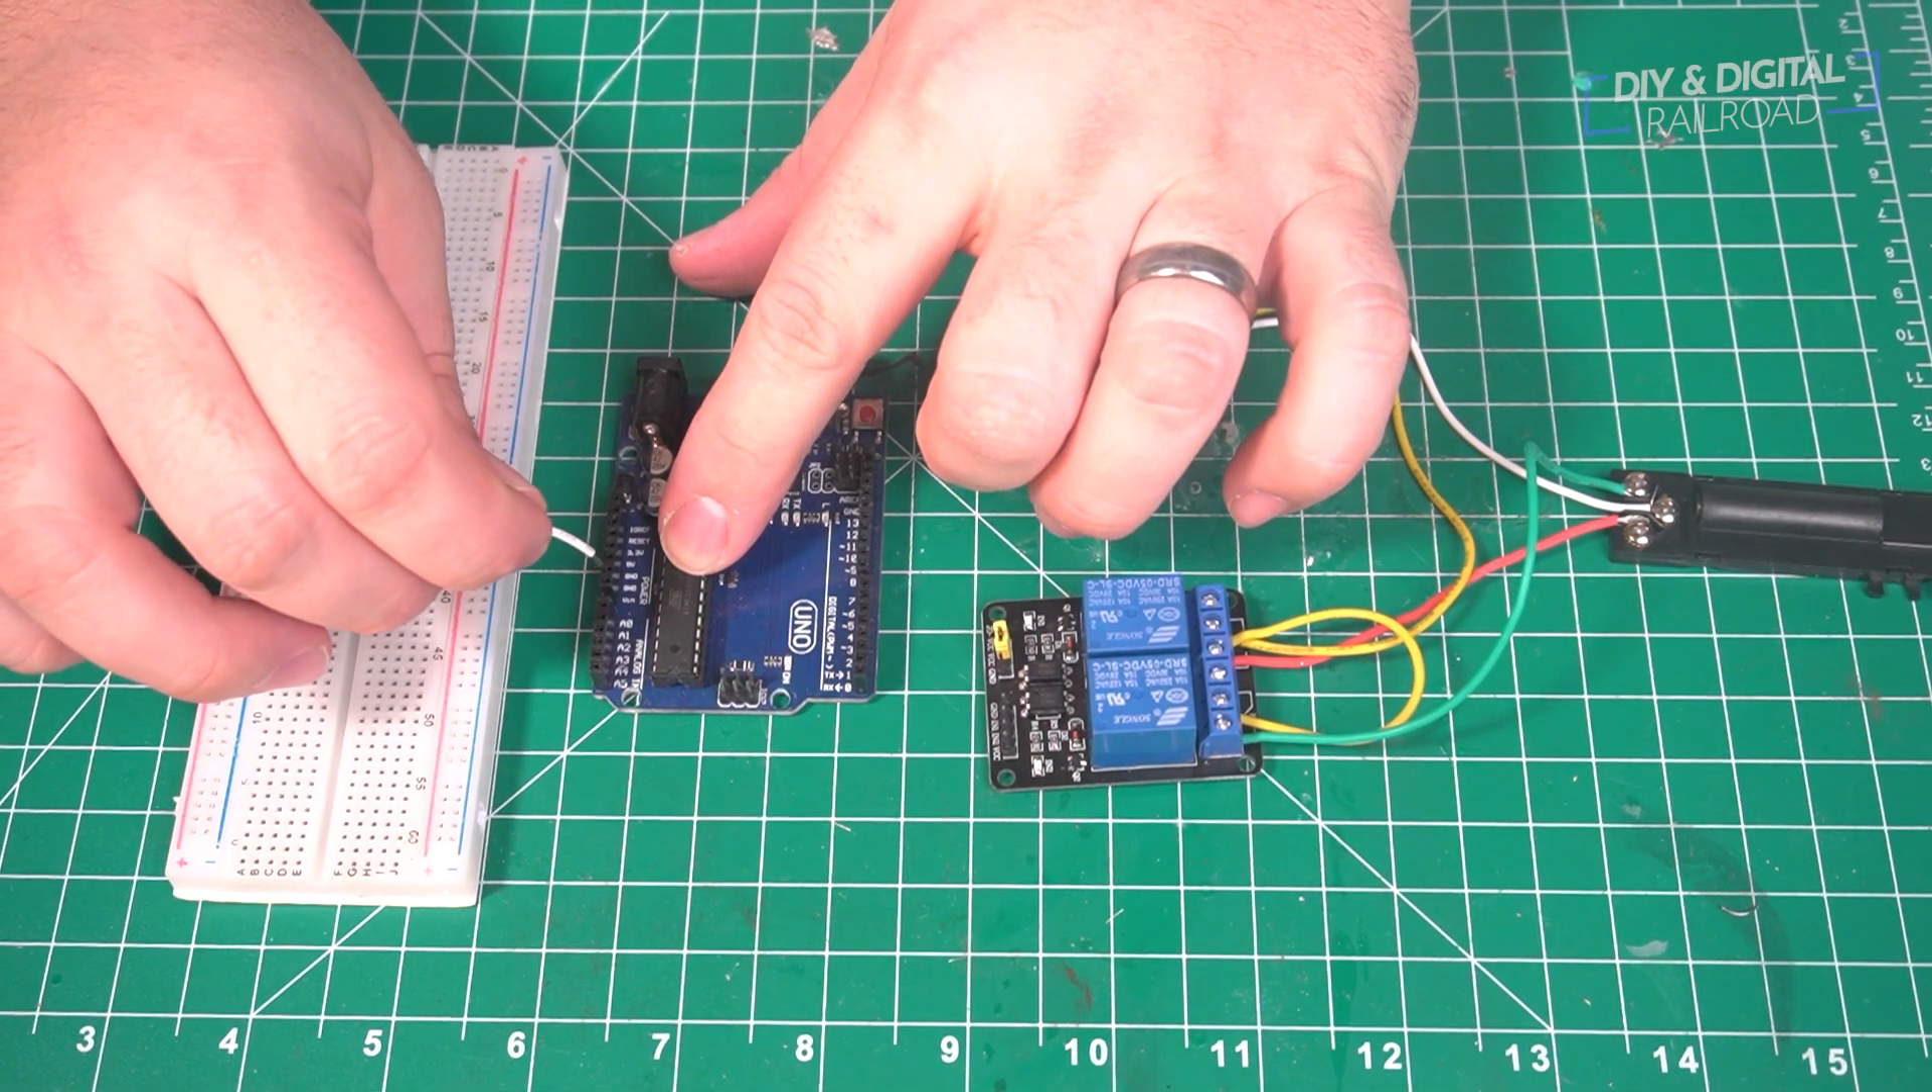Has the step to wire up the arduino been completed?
No.